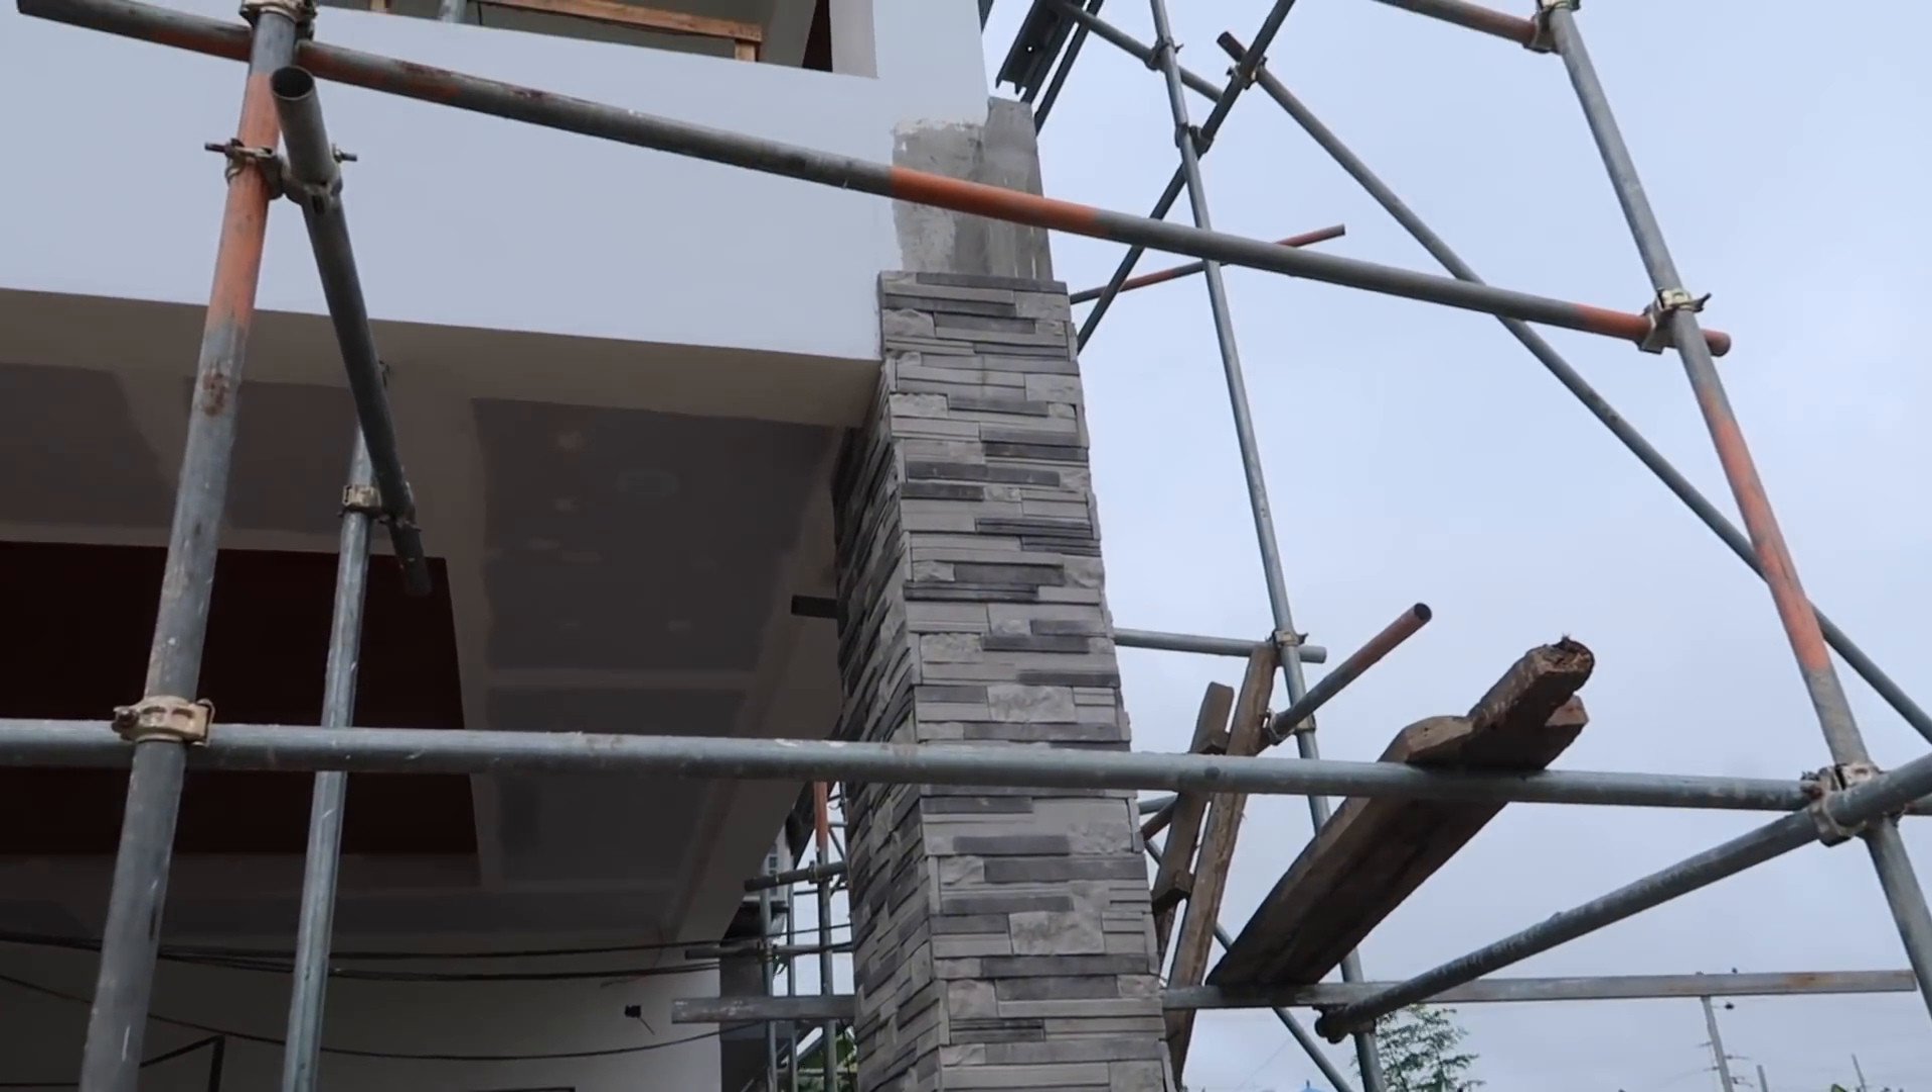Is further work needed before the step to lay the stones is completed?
Yes.